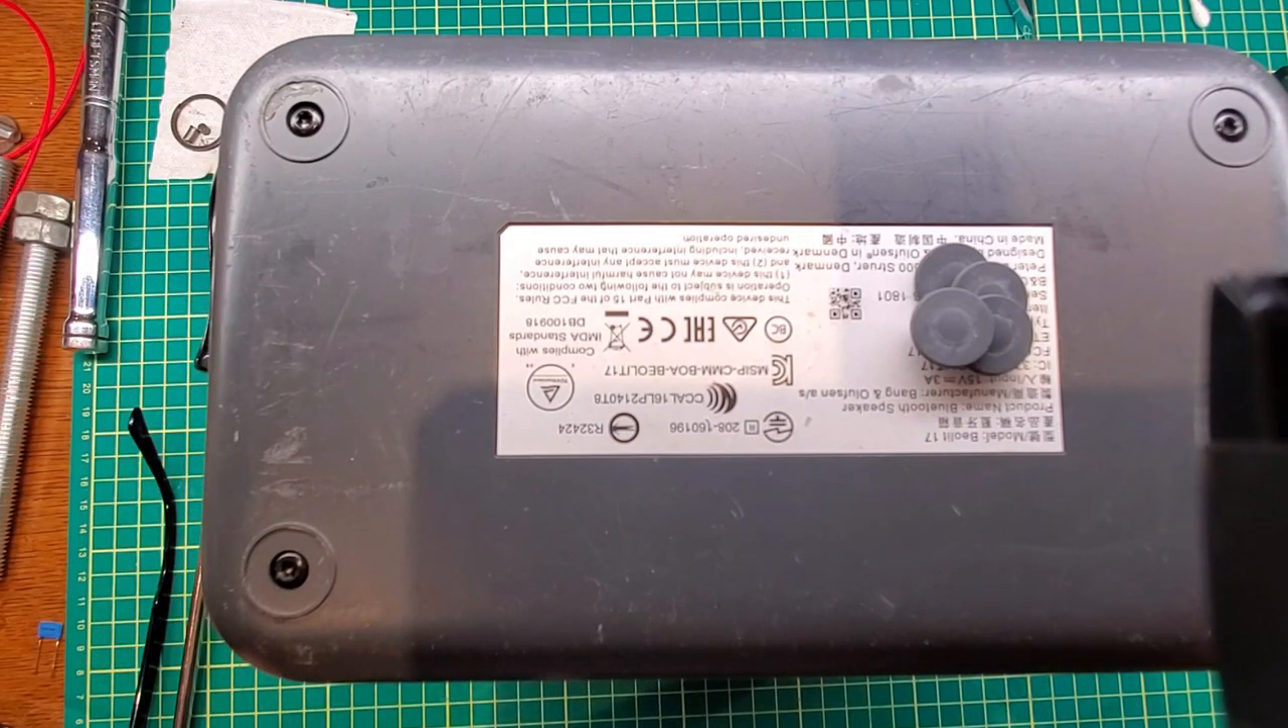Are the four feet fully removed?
Yes.